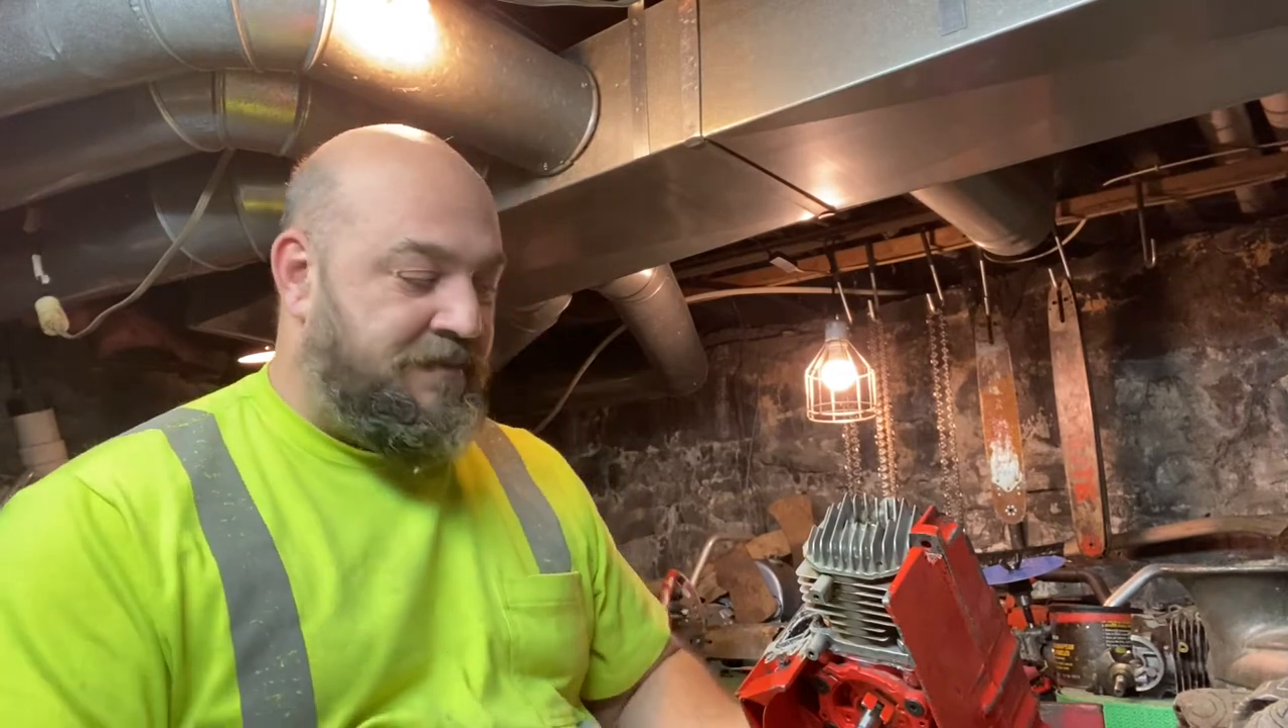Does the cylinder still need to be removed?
Yes.